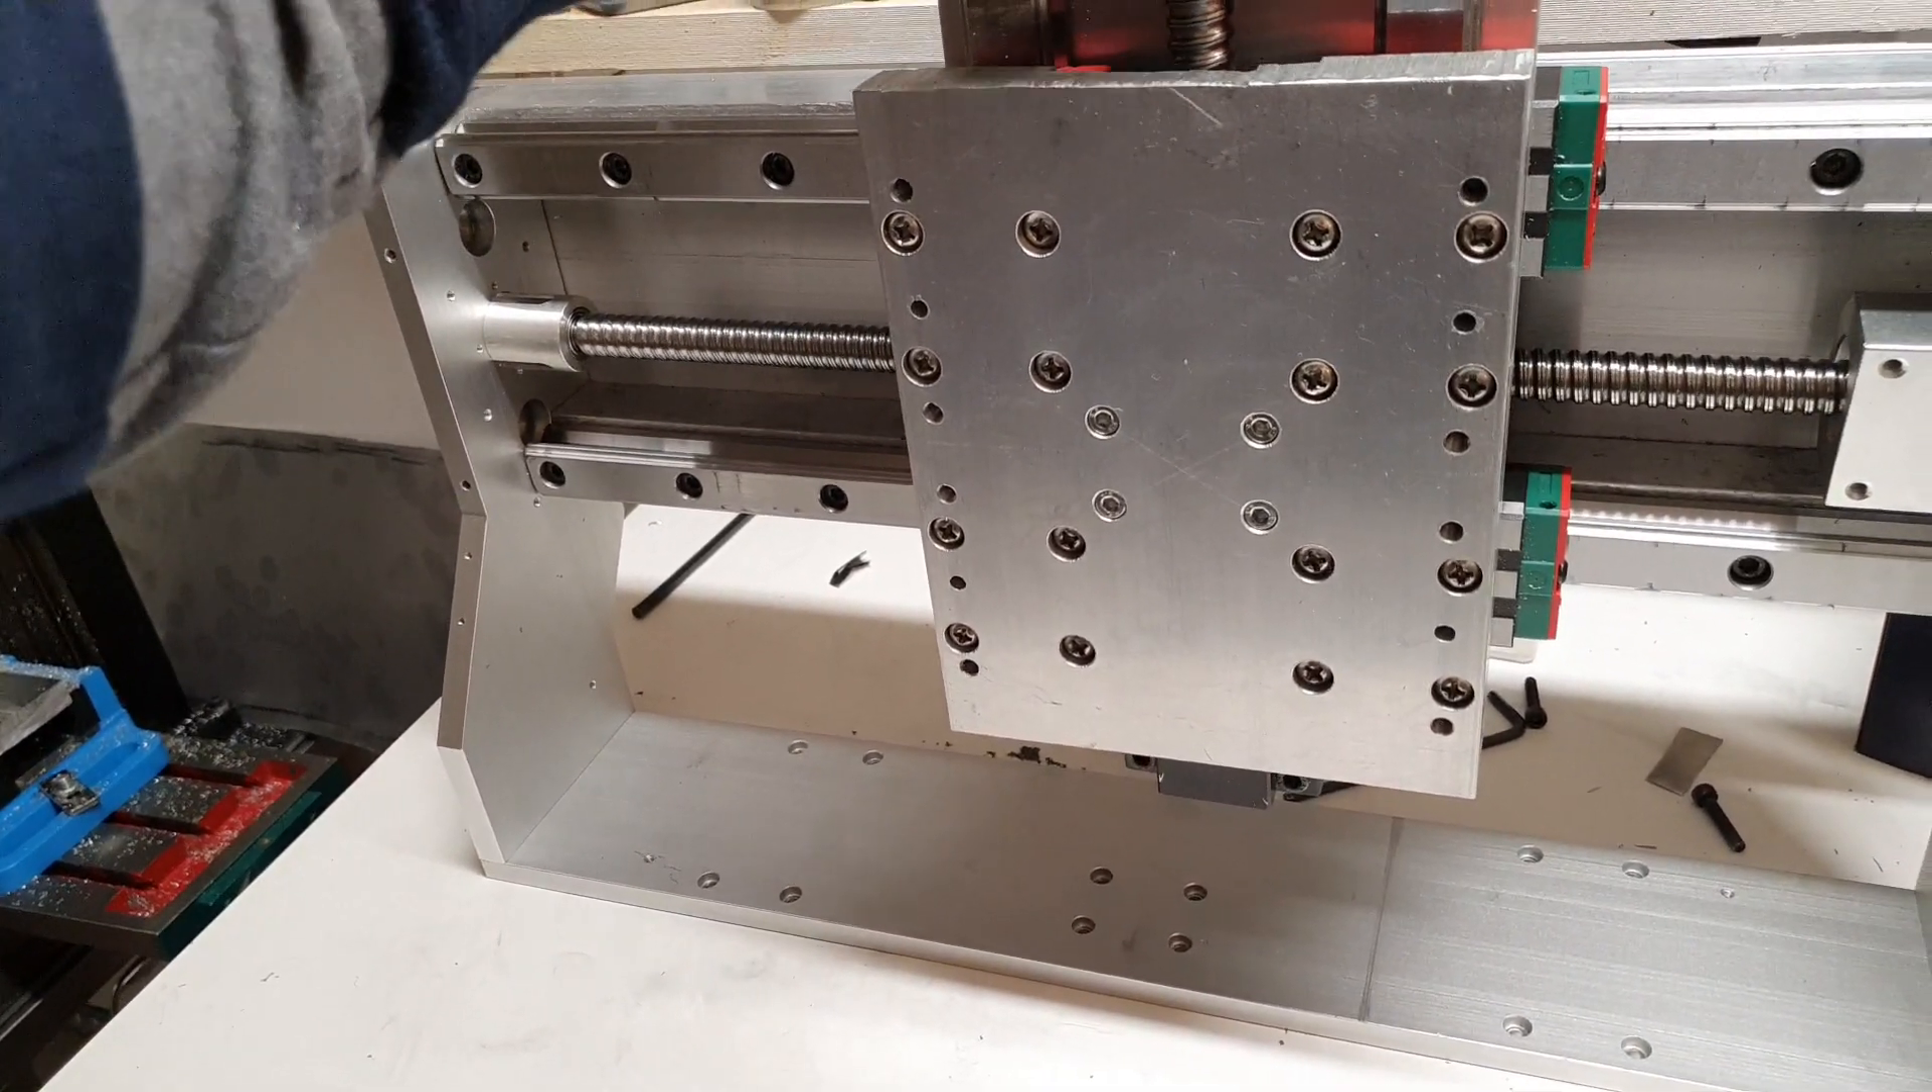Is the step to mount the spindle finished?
No.